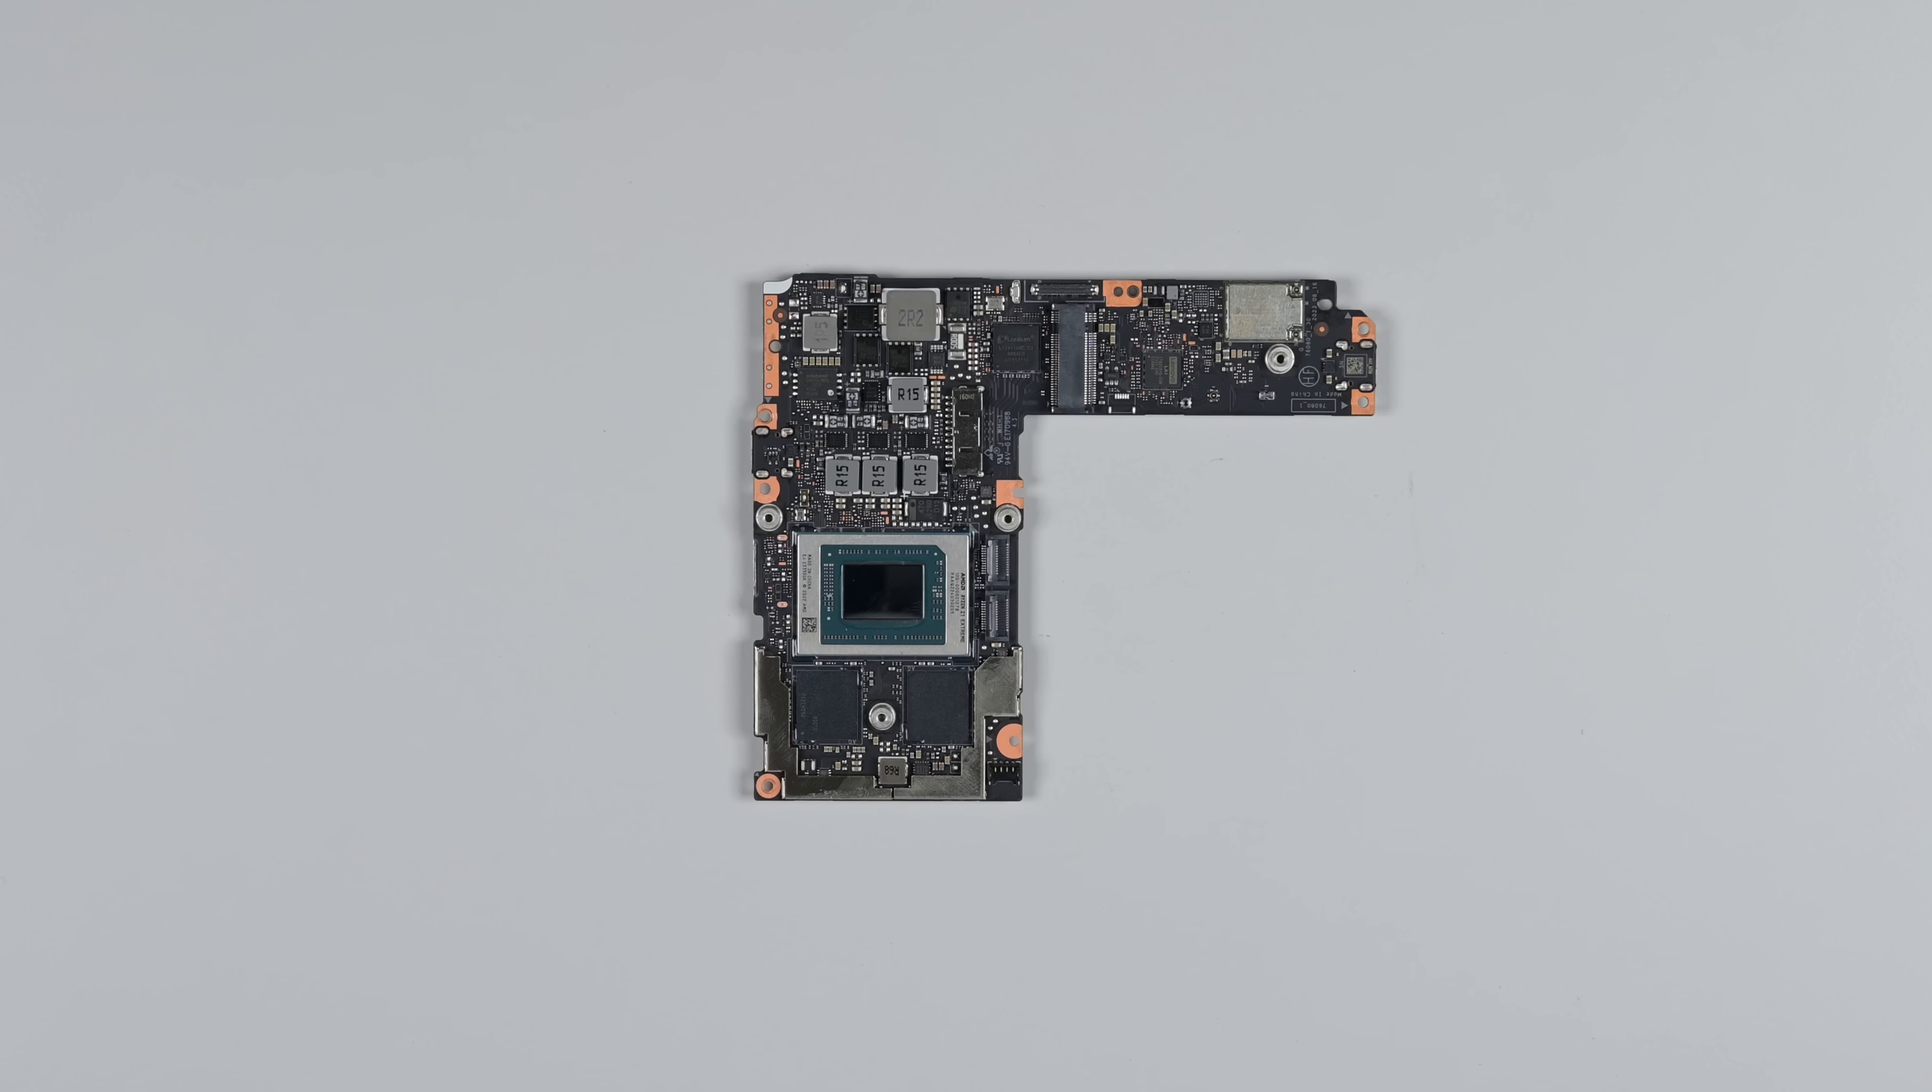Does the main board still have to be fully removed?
No.